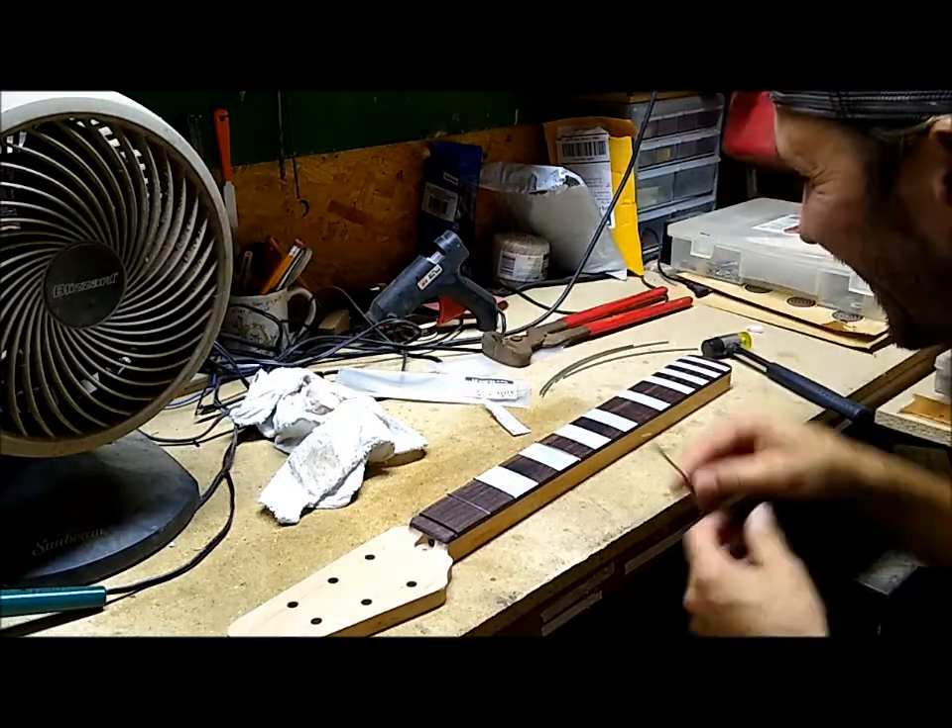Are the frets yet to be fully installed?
Yes.